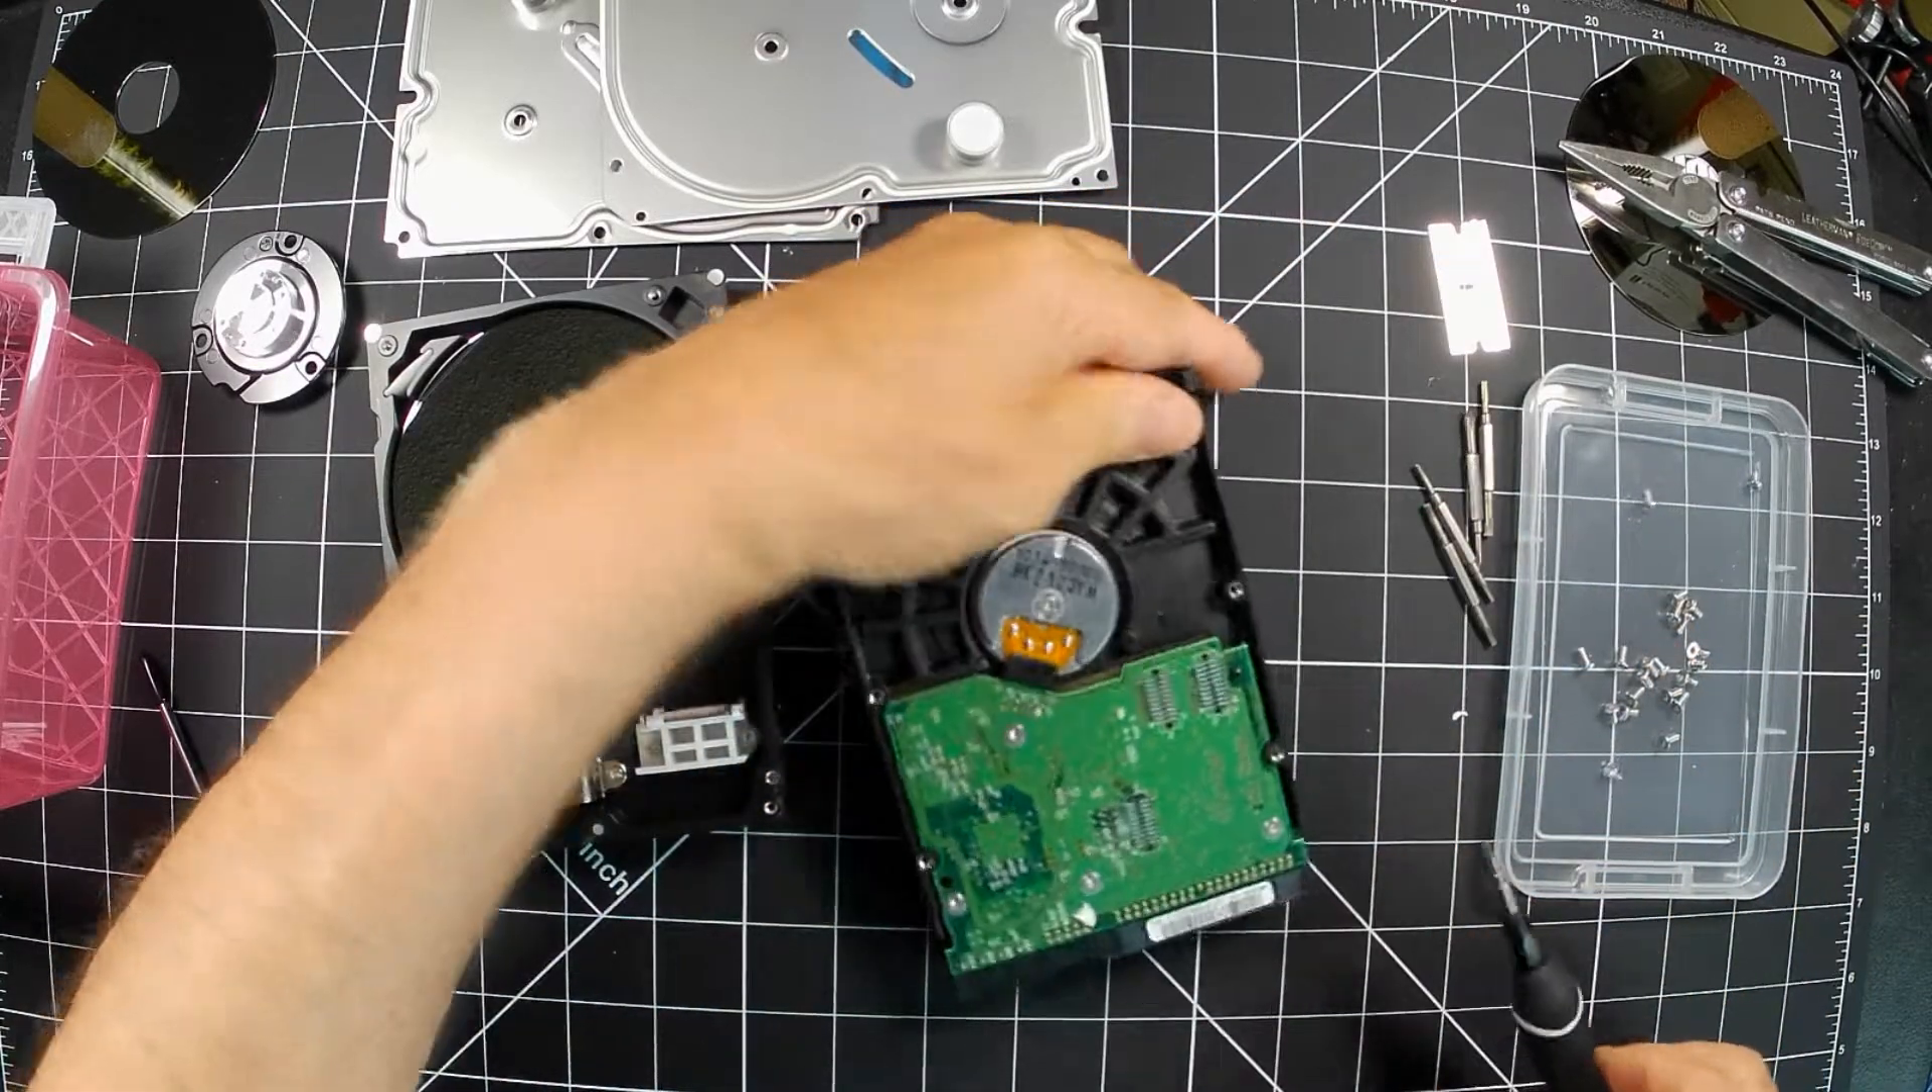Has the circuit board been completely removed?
No.